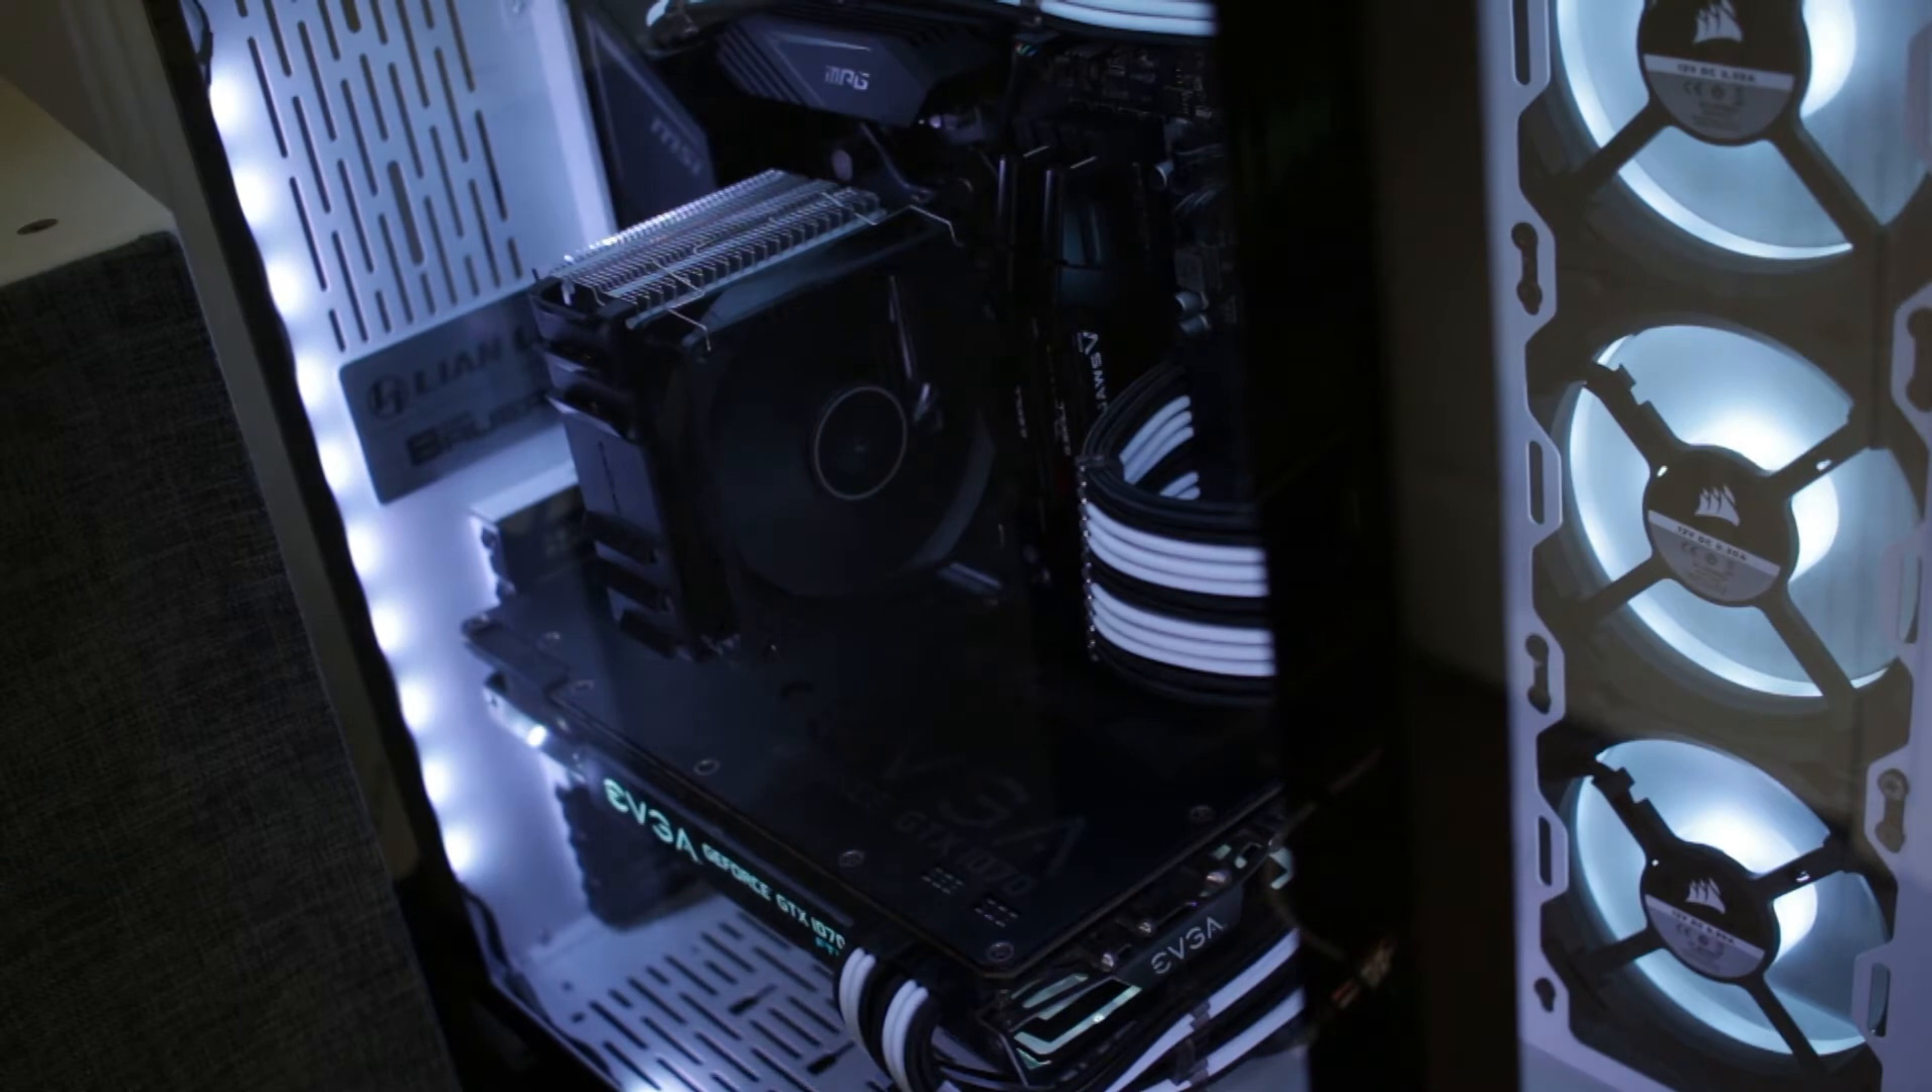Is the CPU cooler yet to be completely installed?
No.